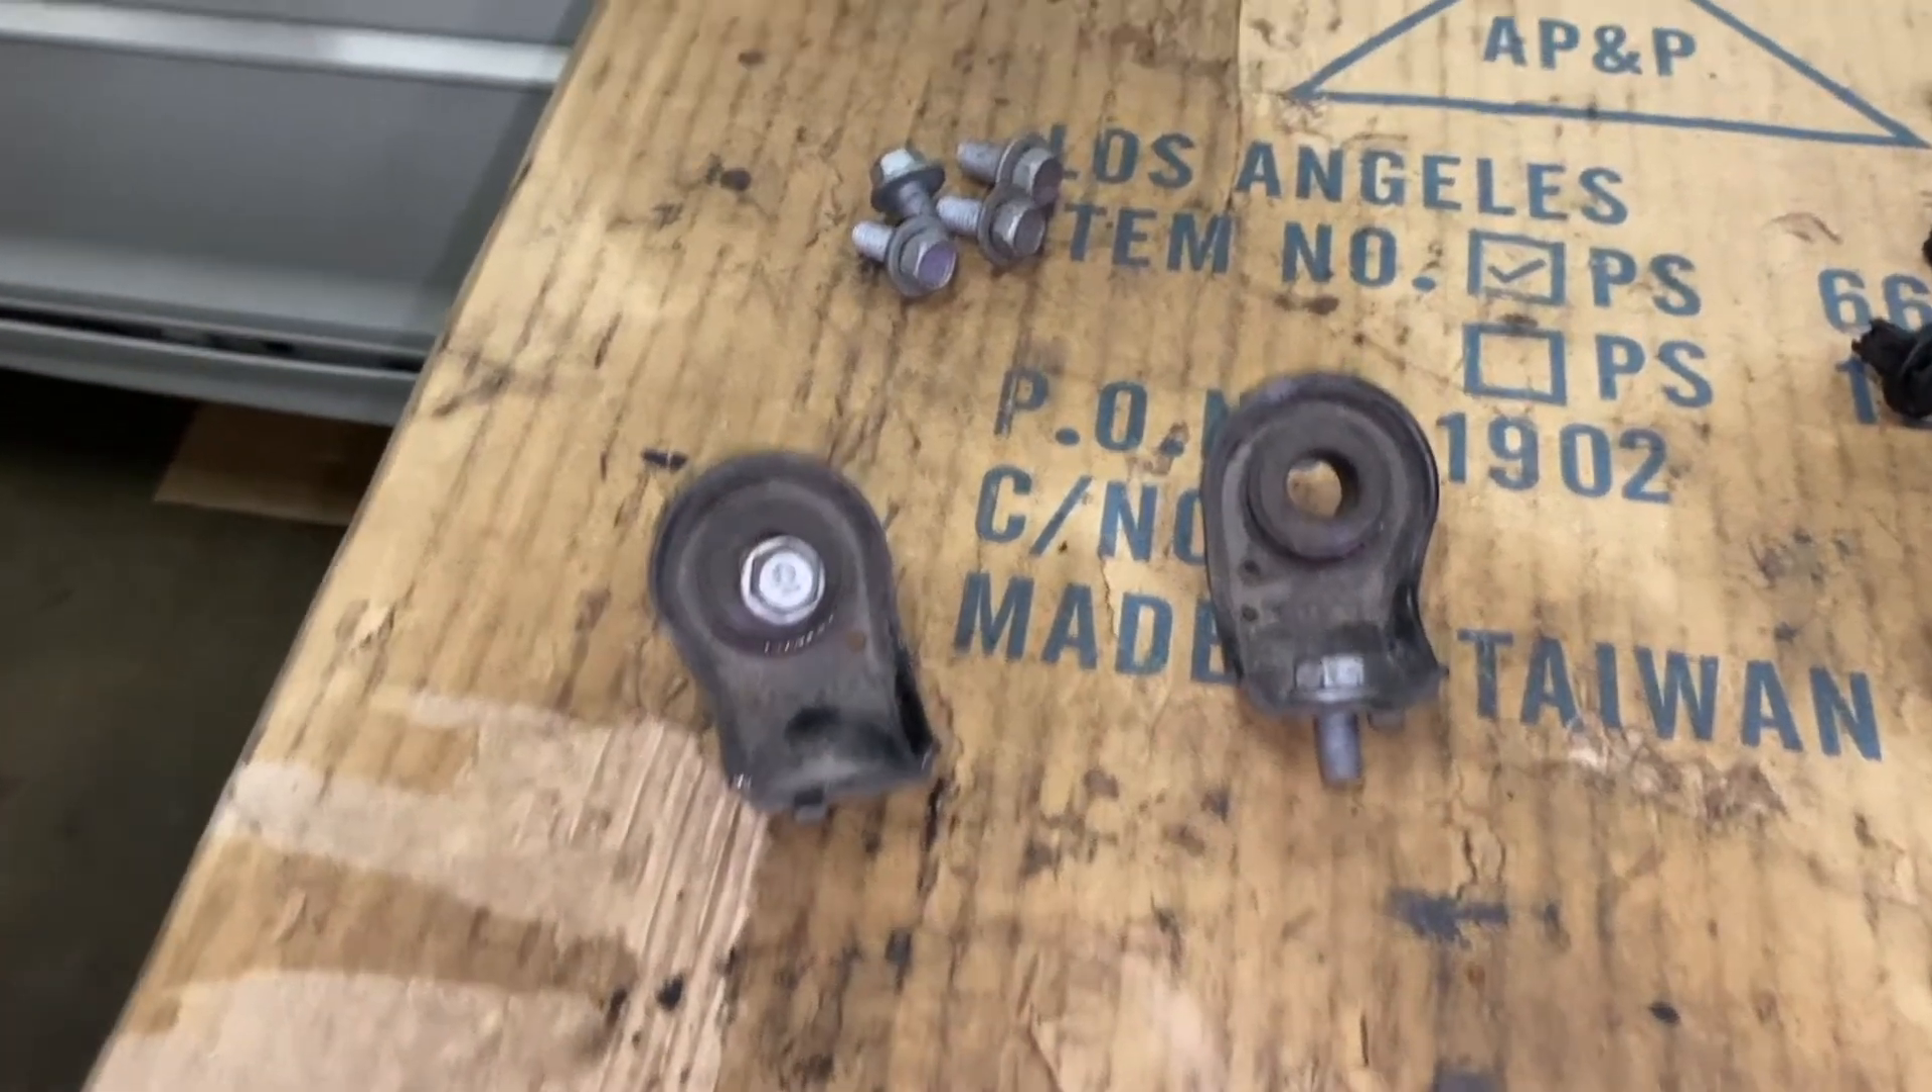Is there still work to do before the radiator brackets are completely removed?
No.